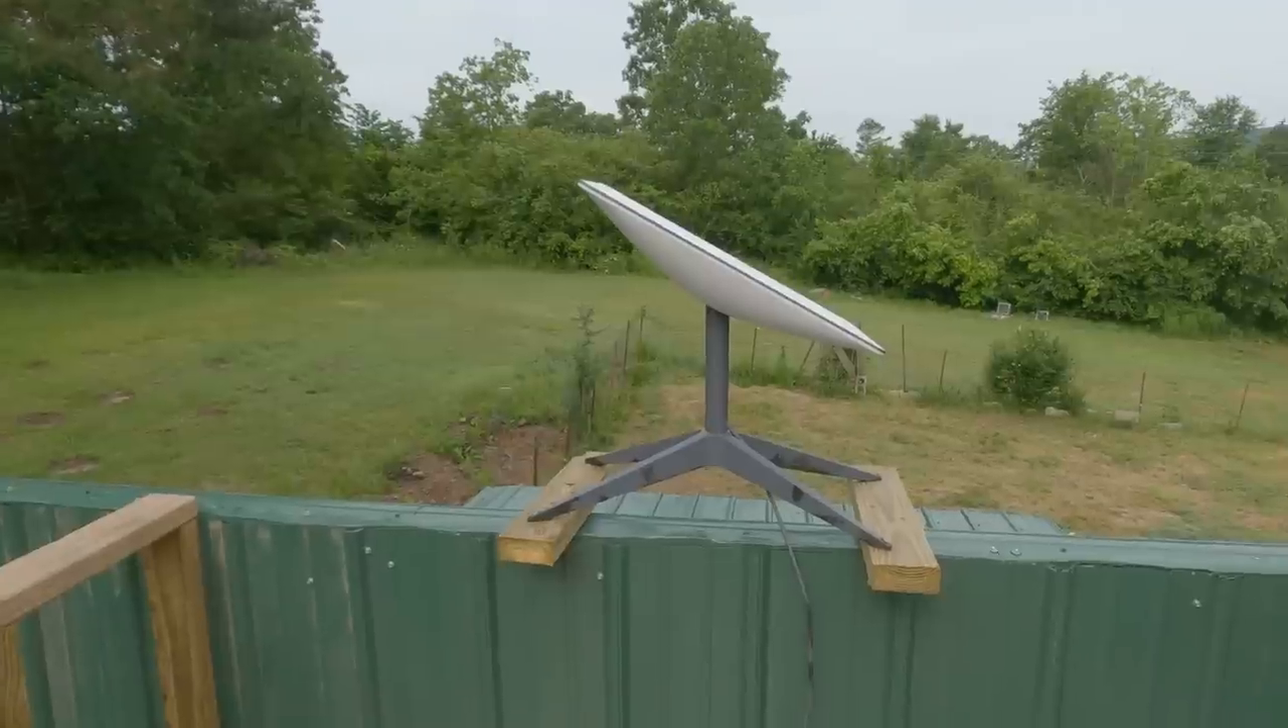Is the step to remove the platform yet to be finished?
Yes.